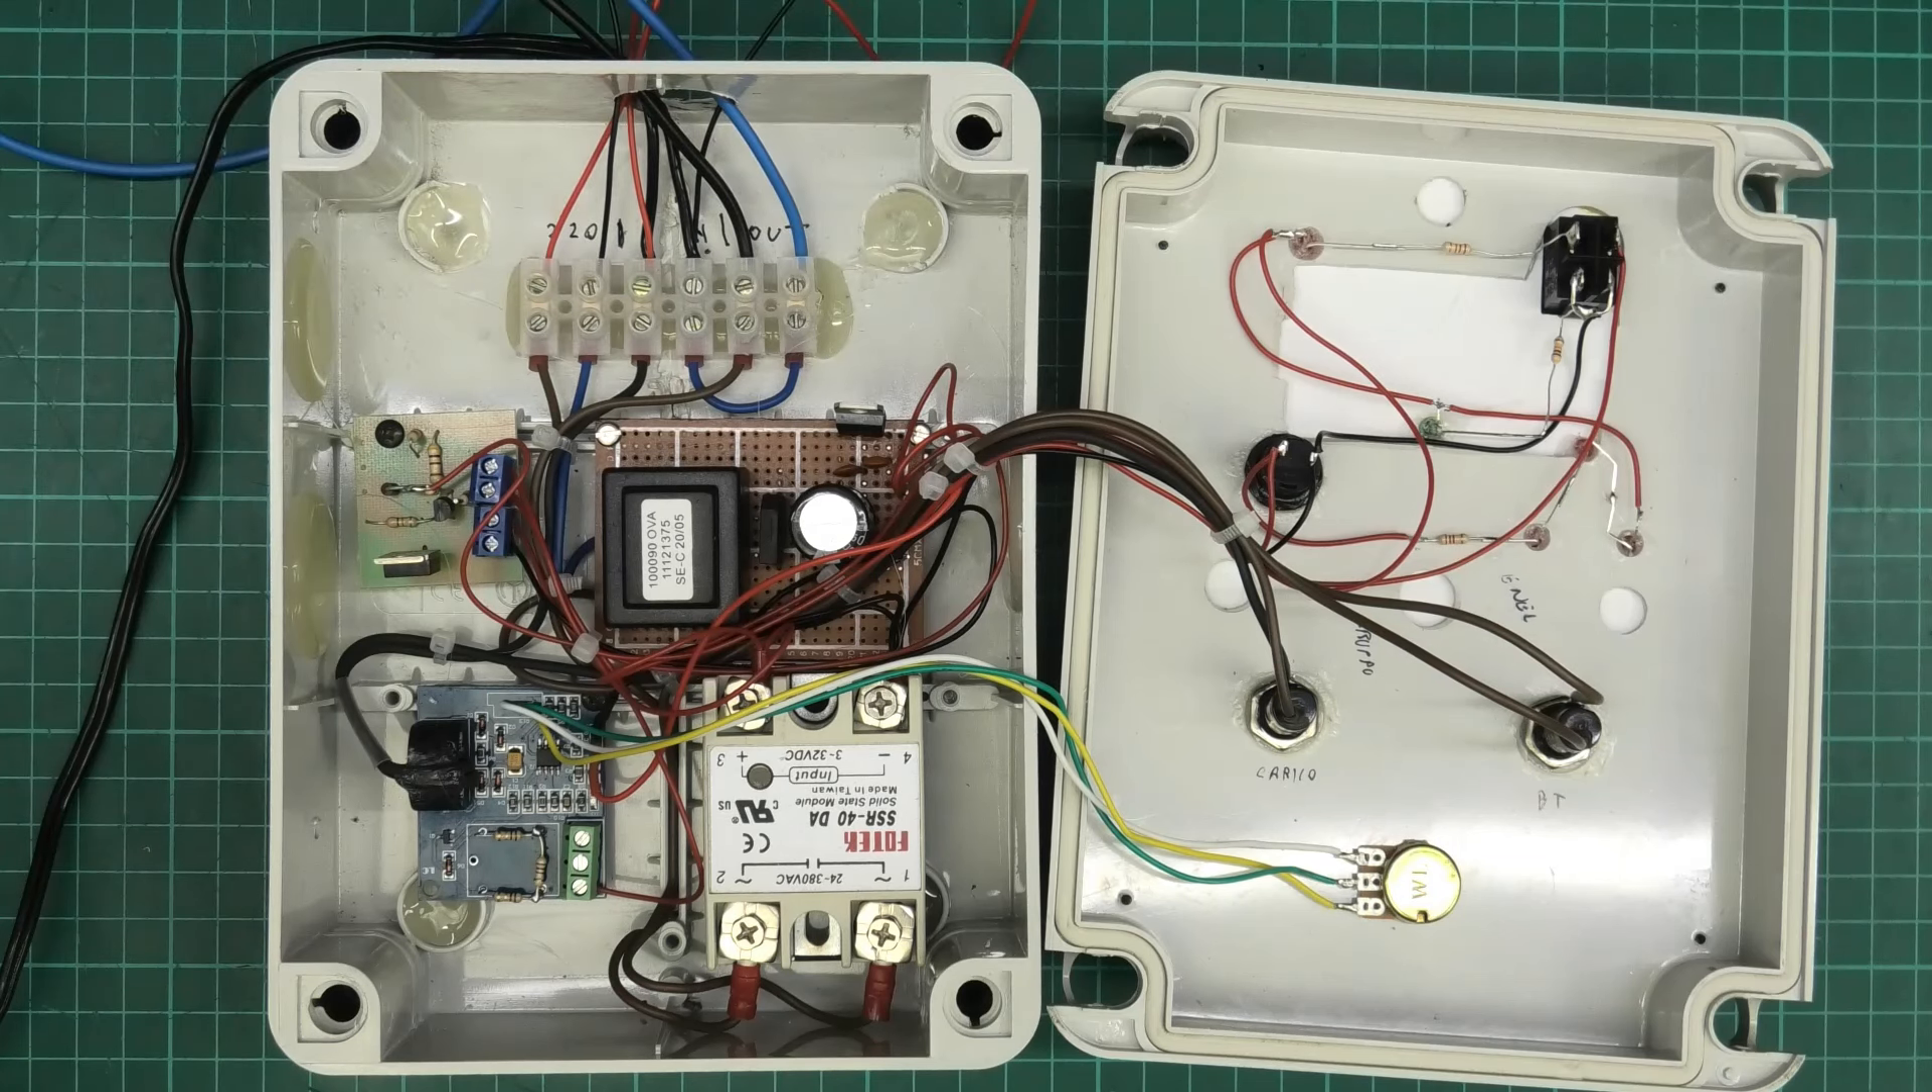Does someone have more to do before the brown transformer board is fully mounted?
No.